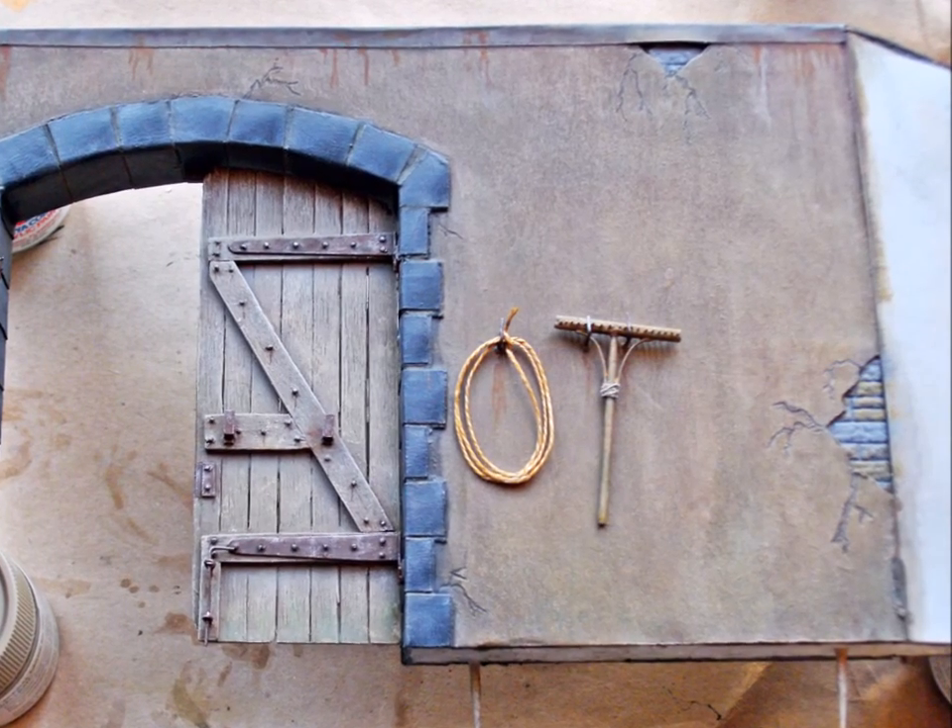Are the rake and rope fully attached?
Yes.